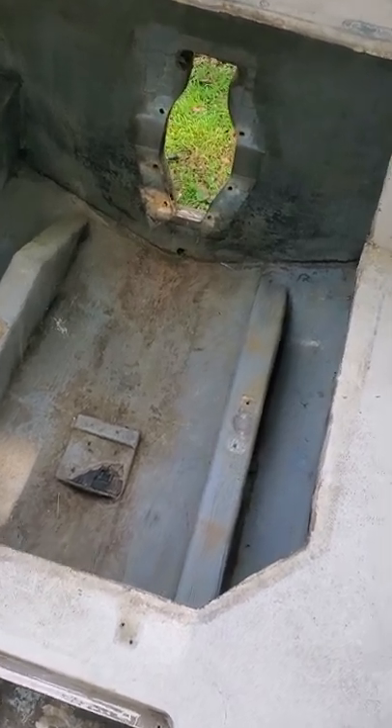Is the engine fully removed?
Yes.